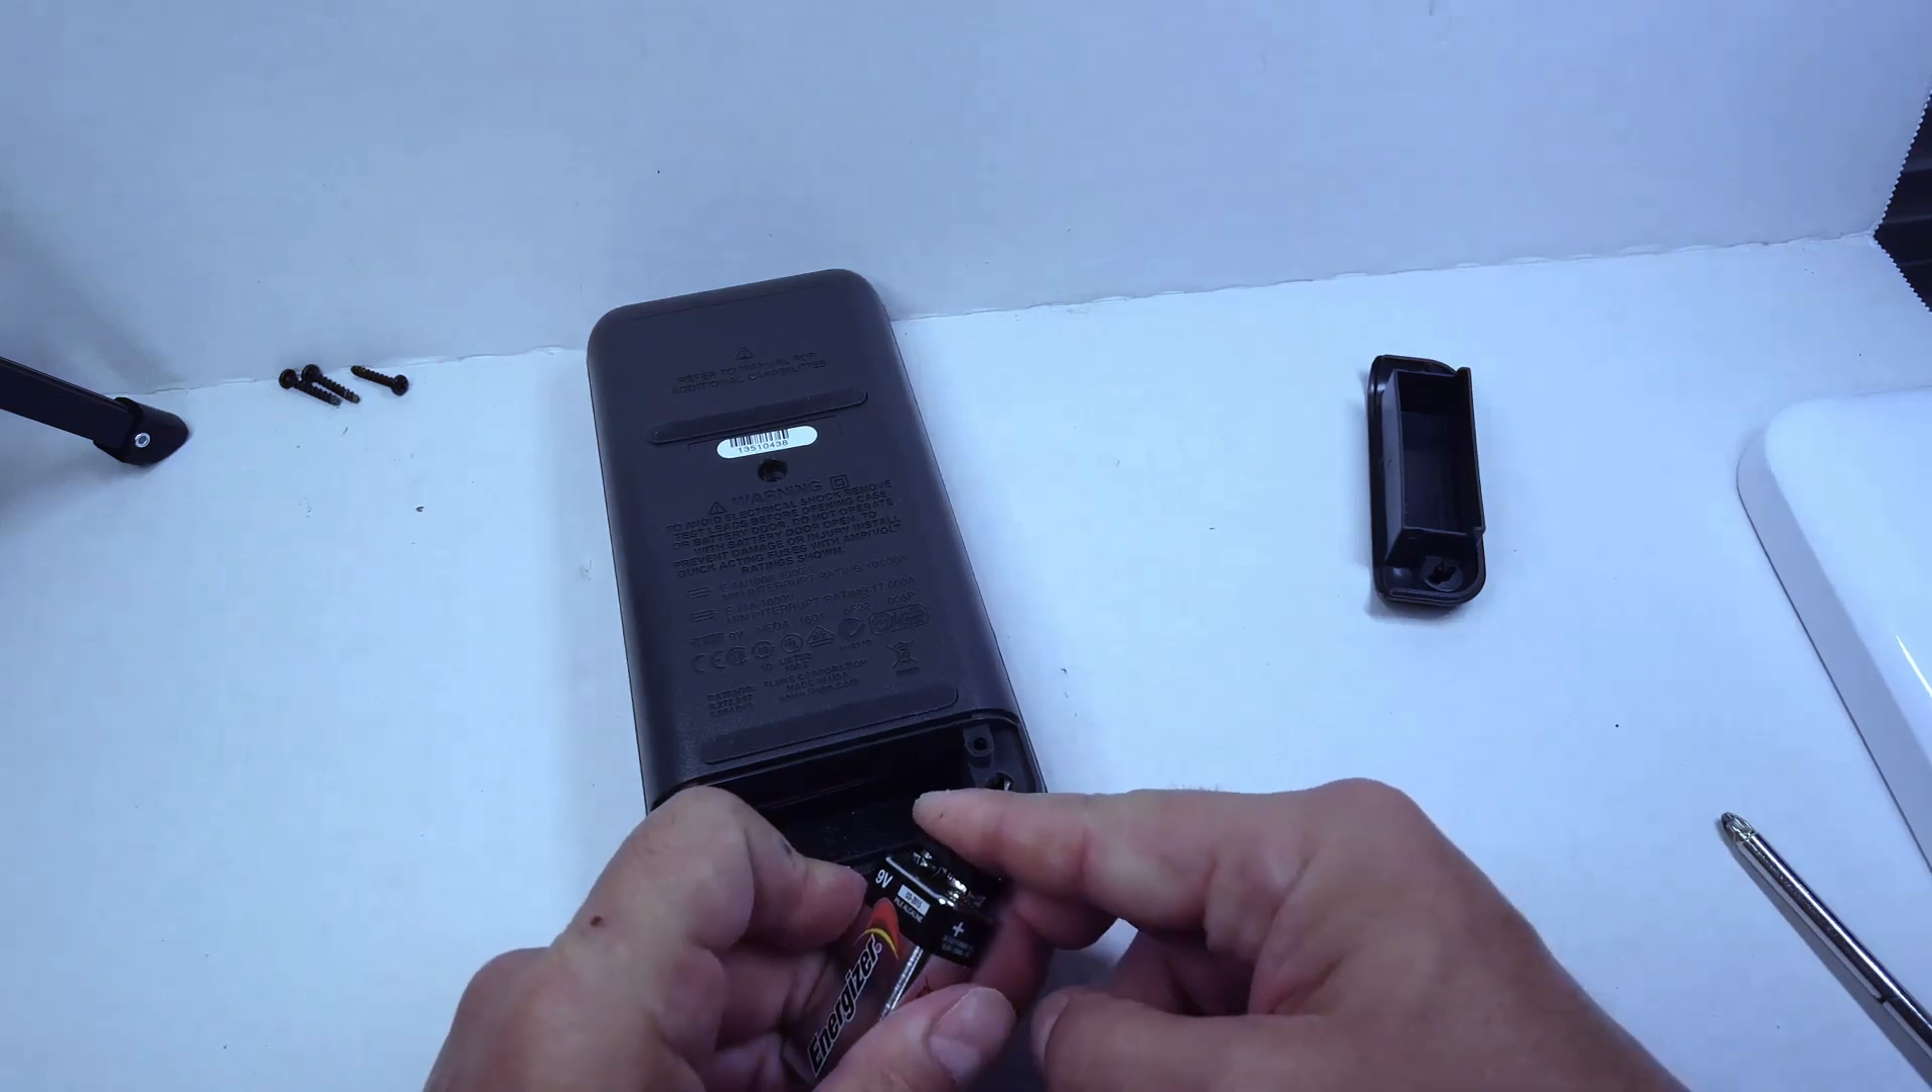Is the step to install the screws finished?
No.